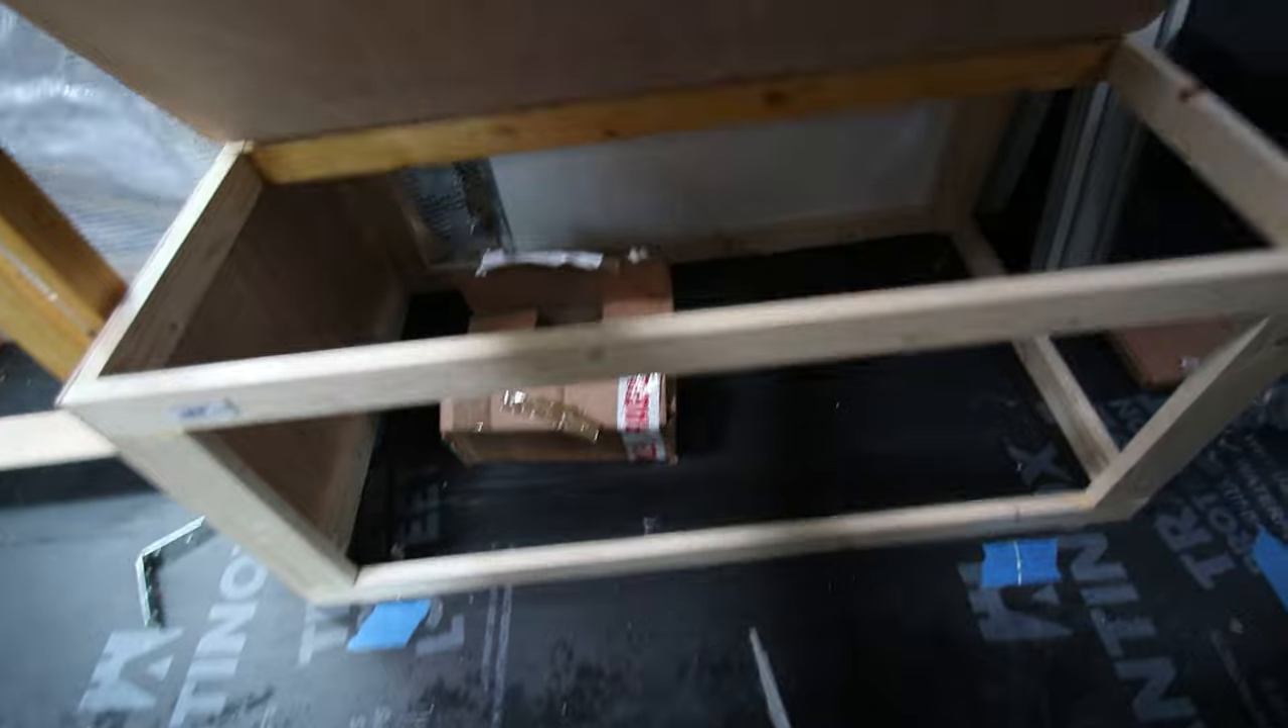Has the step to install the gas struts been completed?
No.